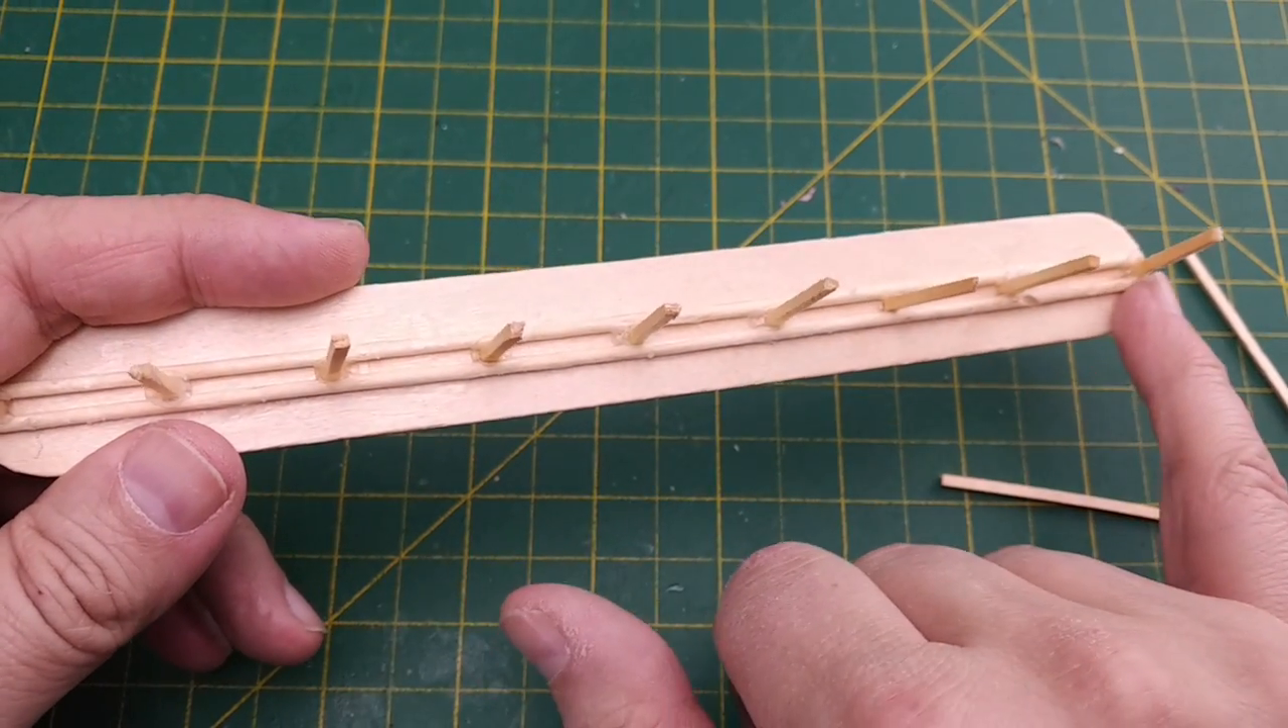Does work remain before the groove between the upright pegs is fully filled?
Yes.